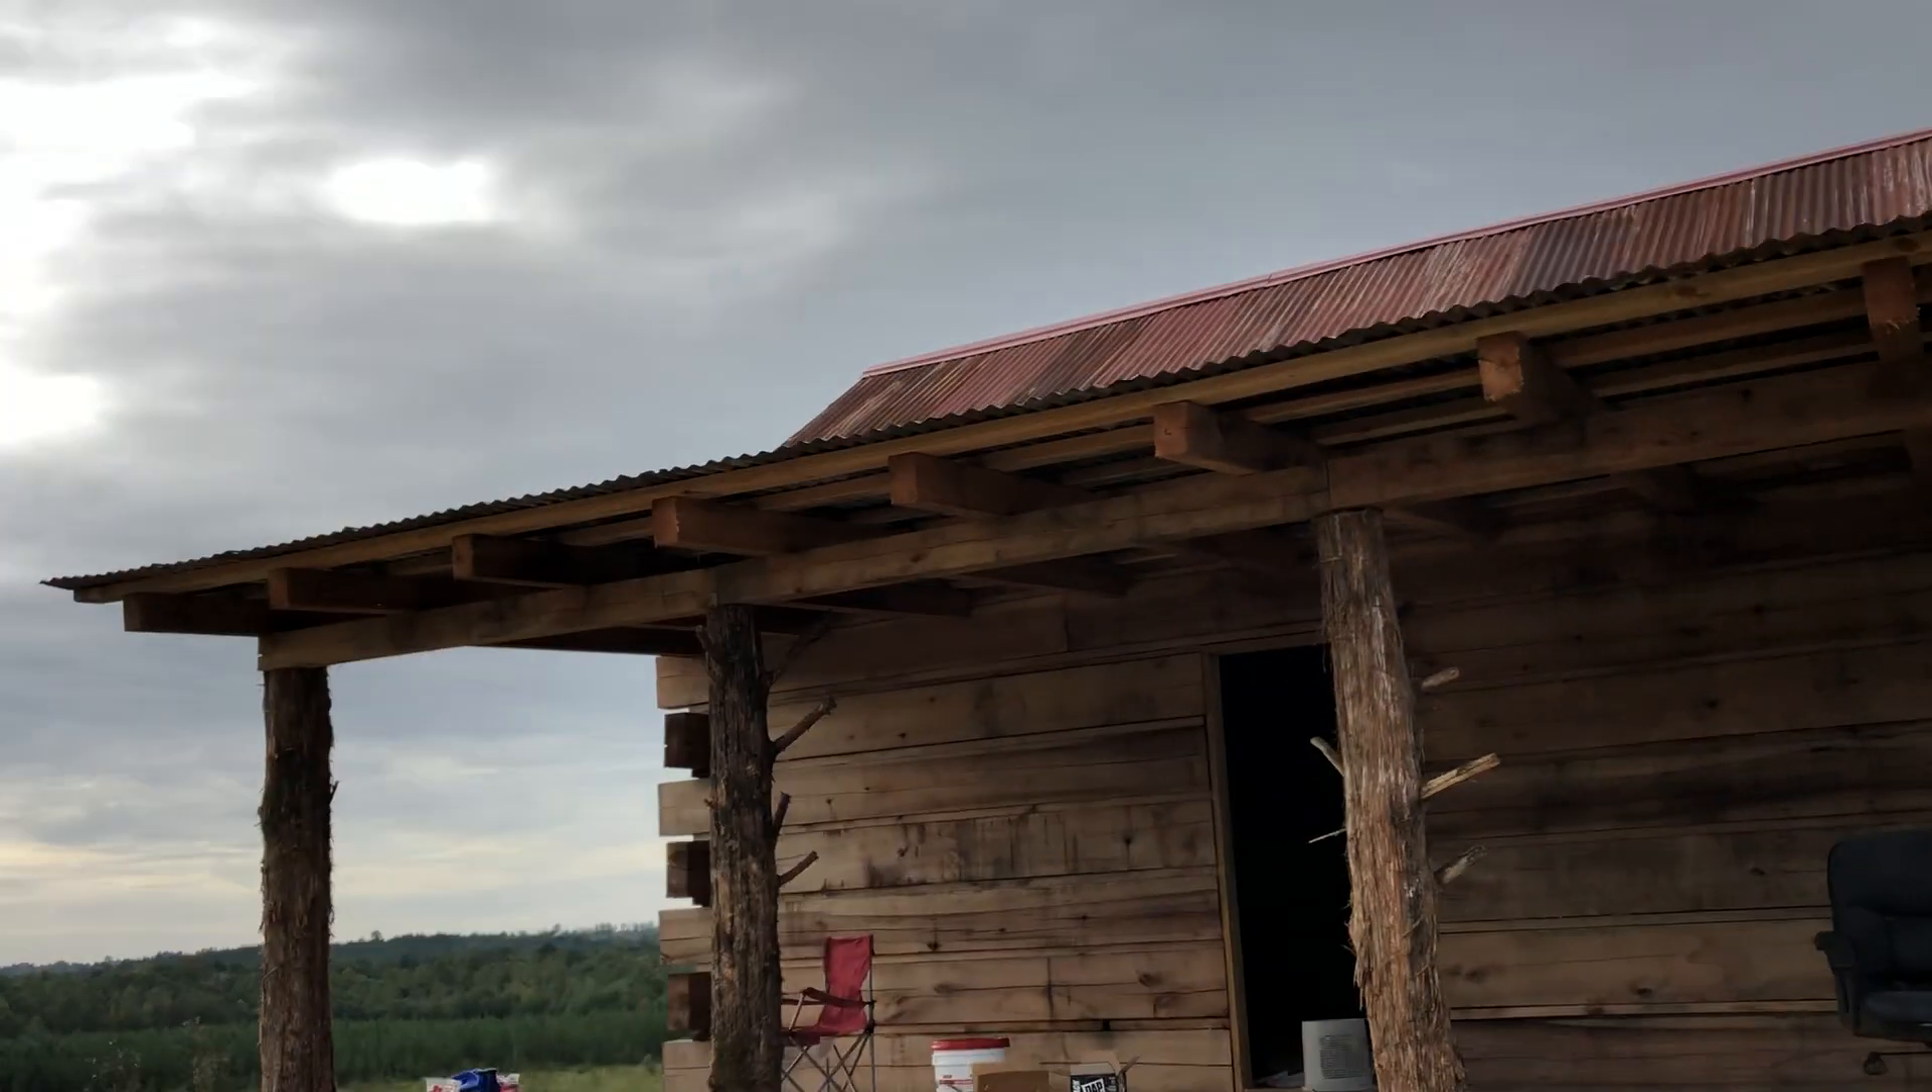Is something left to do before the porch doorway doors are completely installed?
Yes.